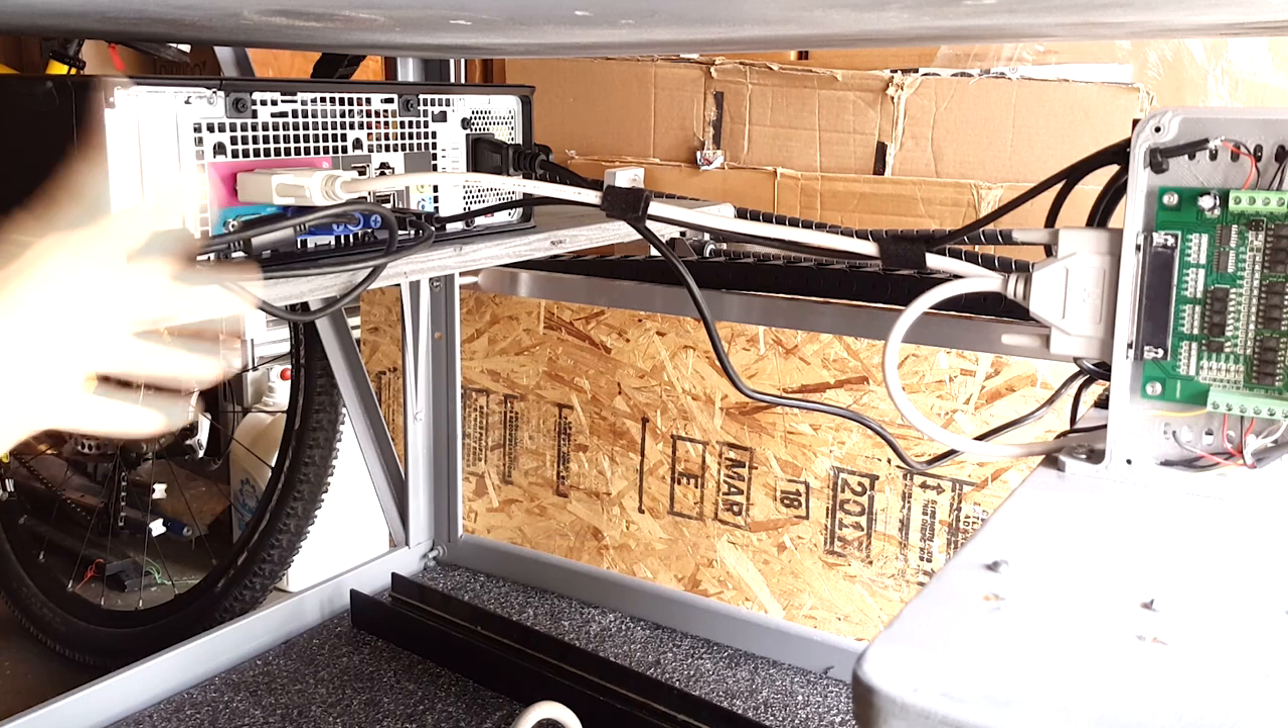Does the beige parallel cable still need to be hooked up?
No.